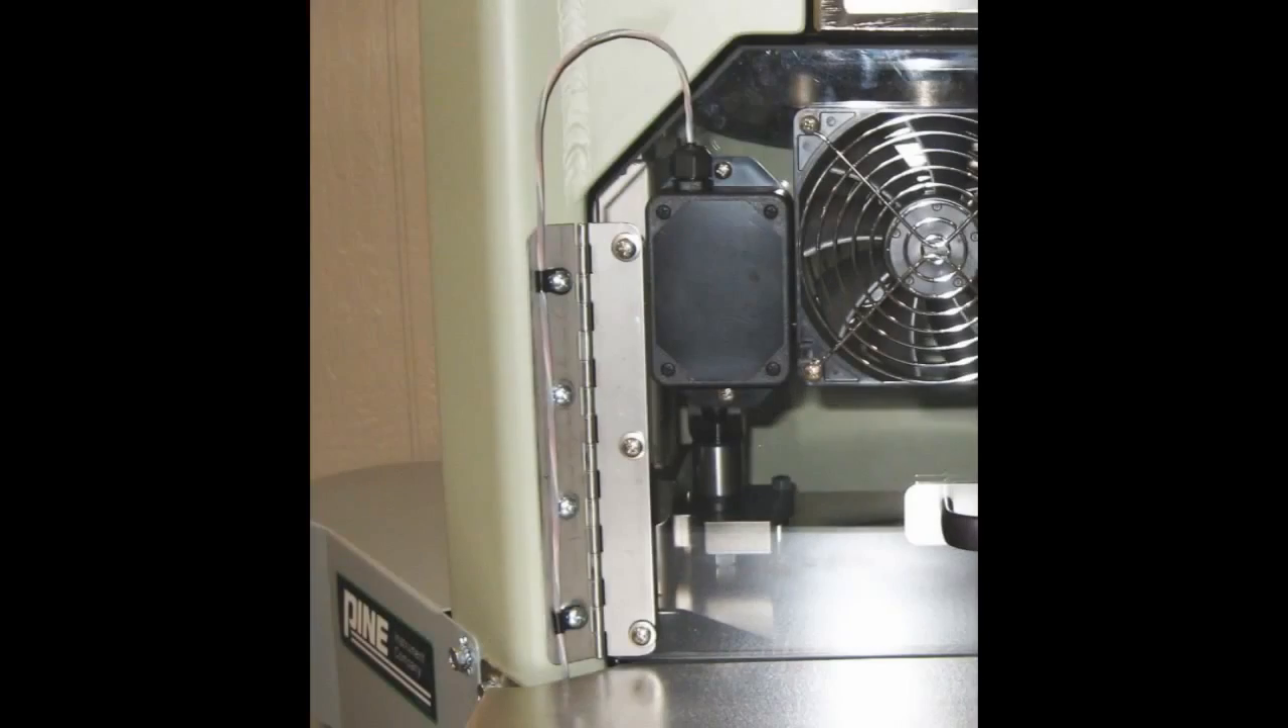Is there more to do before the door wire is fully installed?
No.